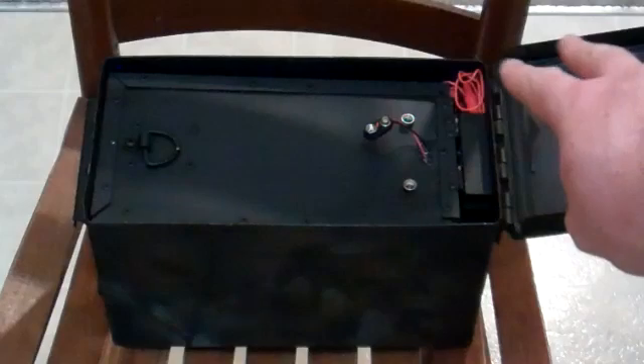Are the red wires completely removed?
No.